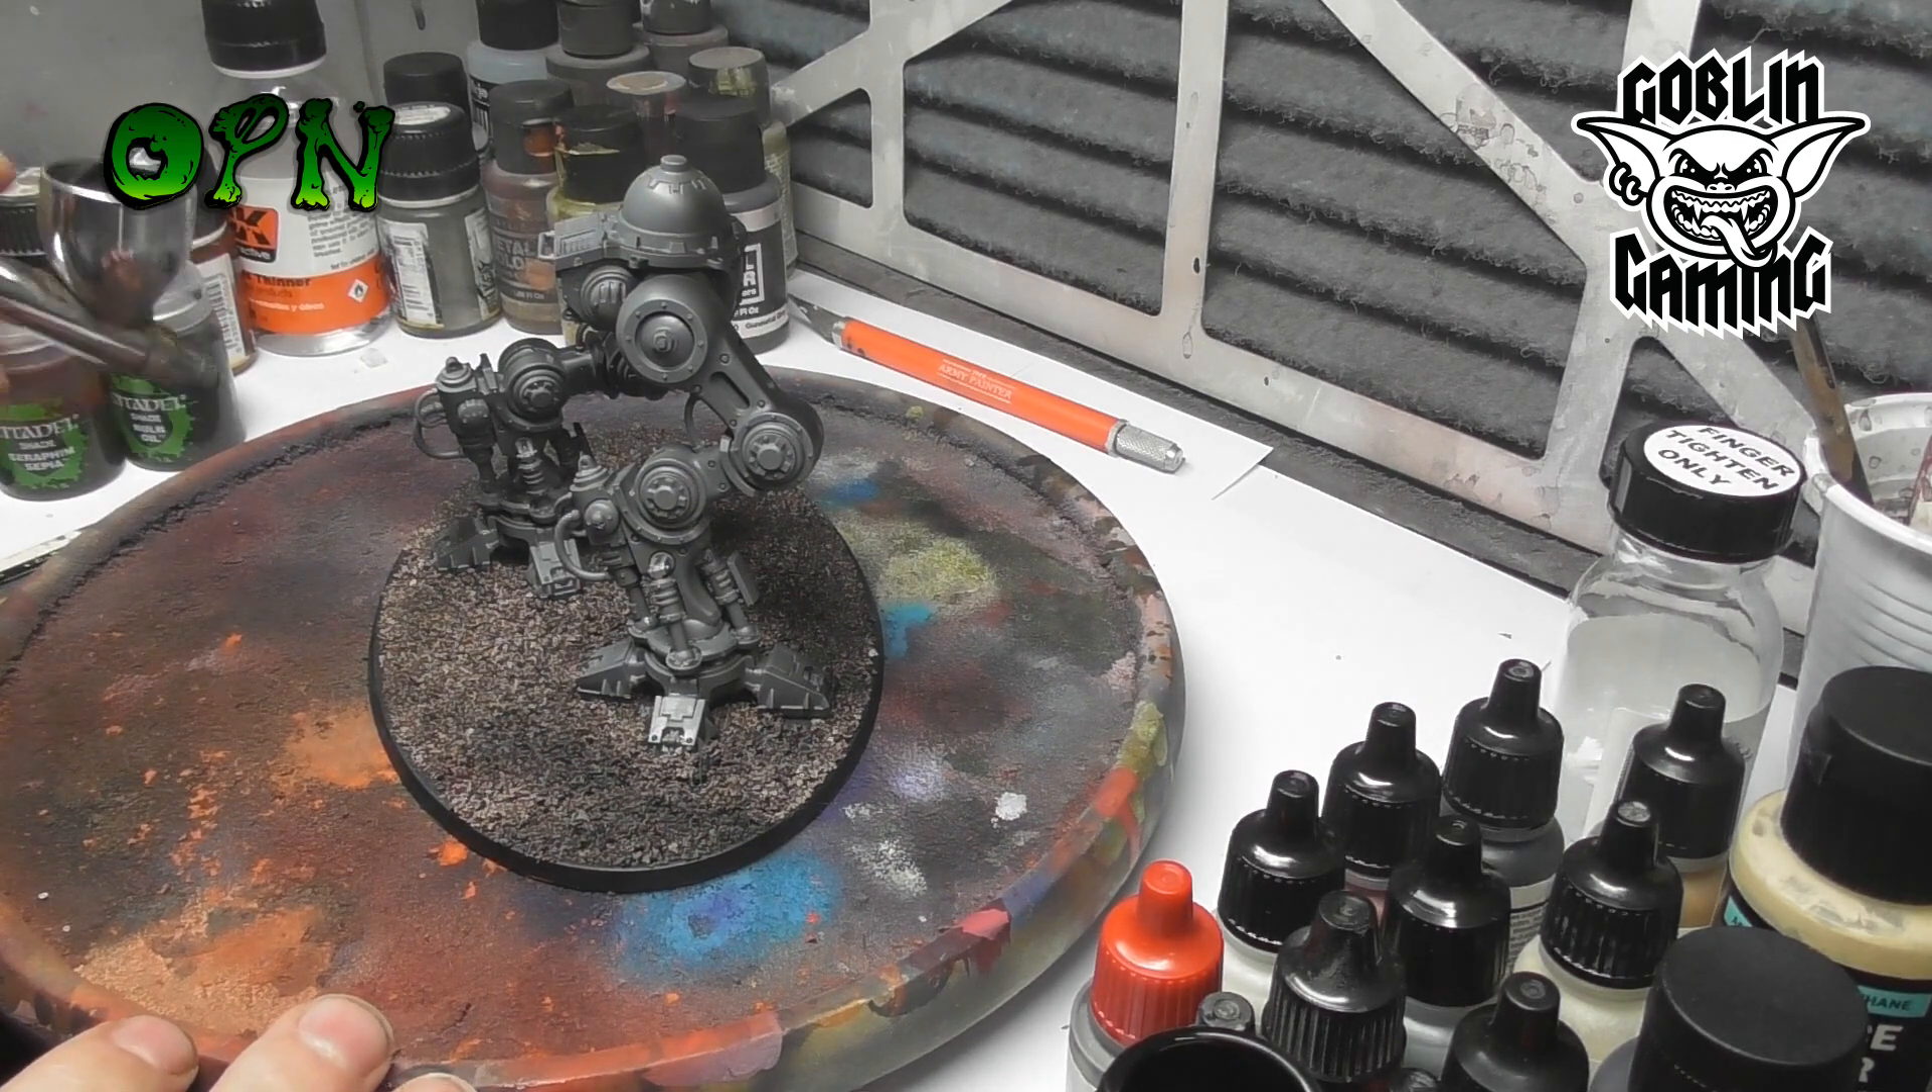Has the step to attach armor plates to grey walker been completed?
No.